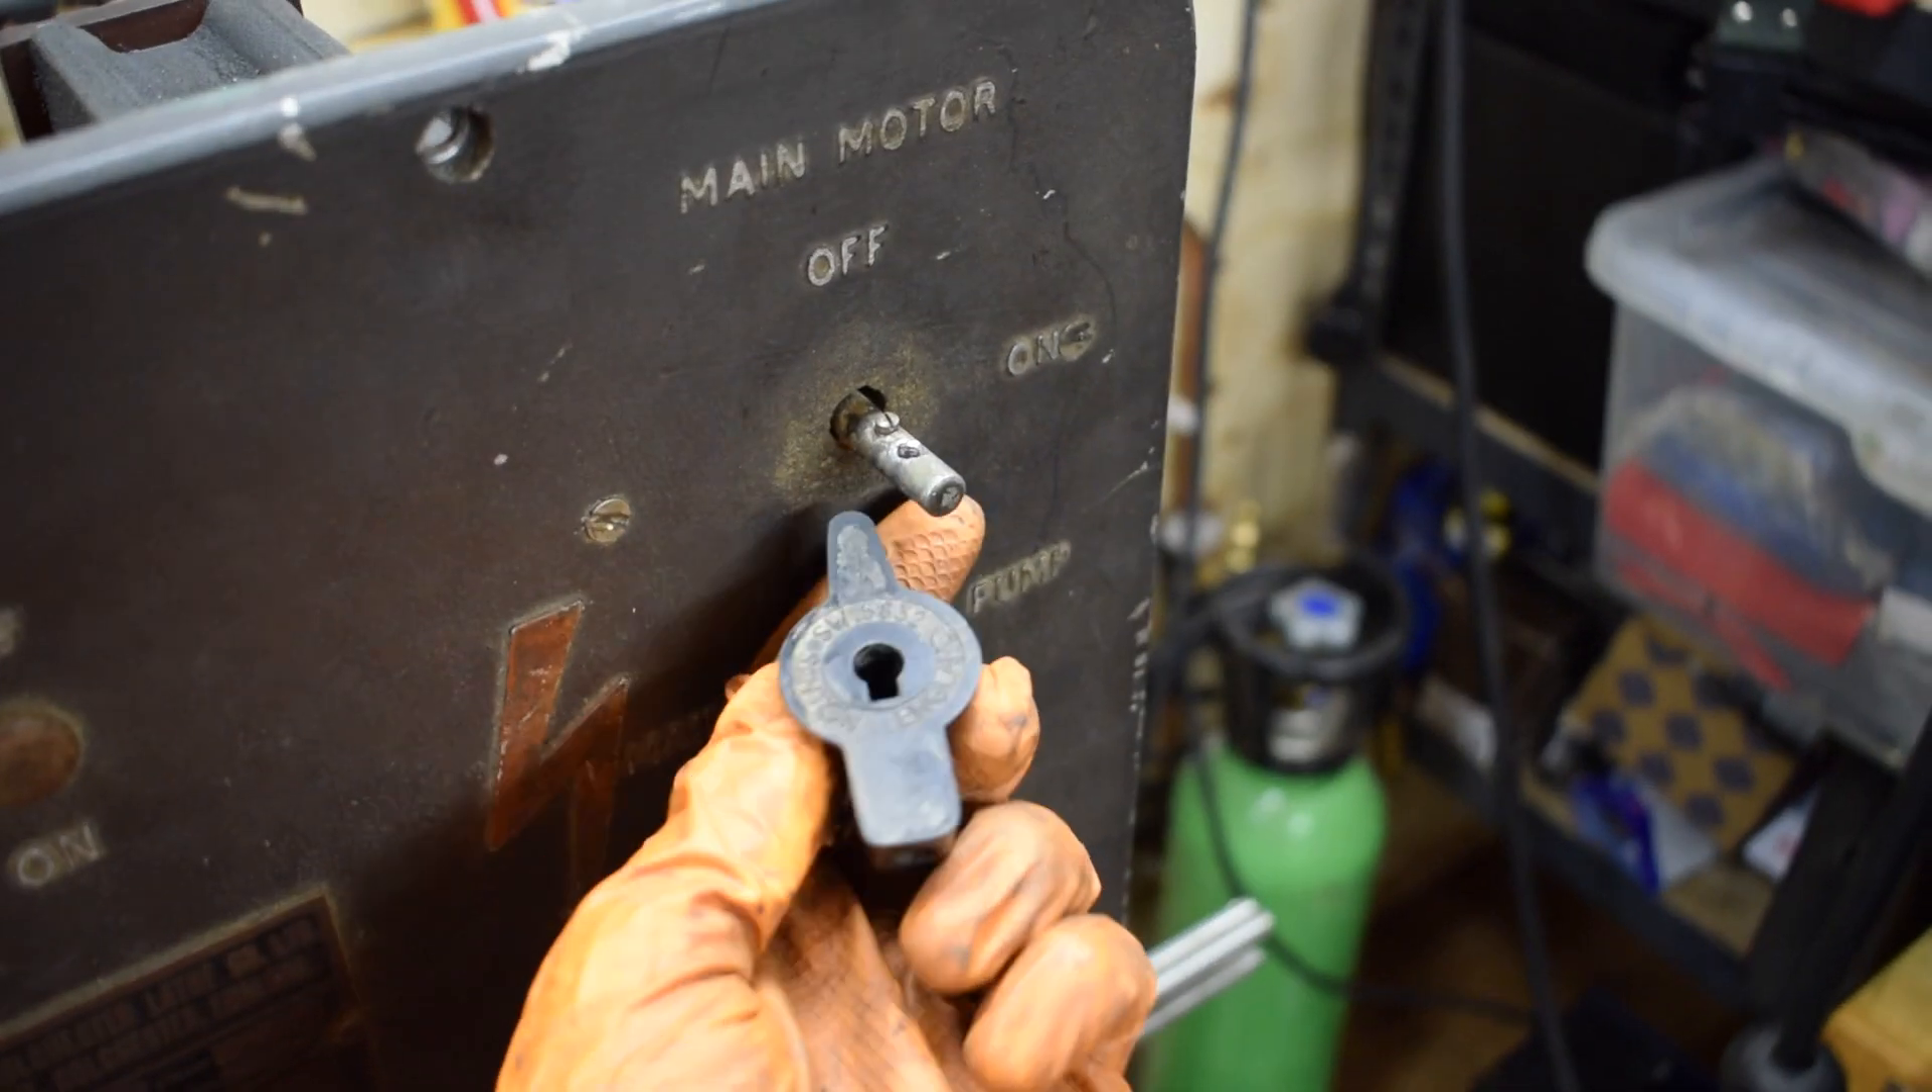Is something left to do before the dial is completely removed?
No.